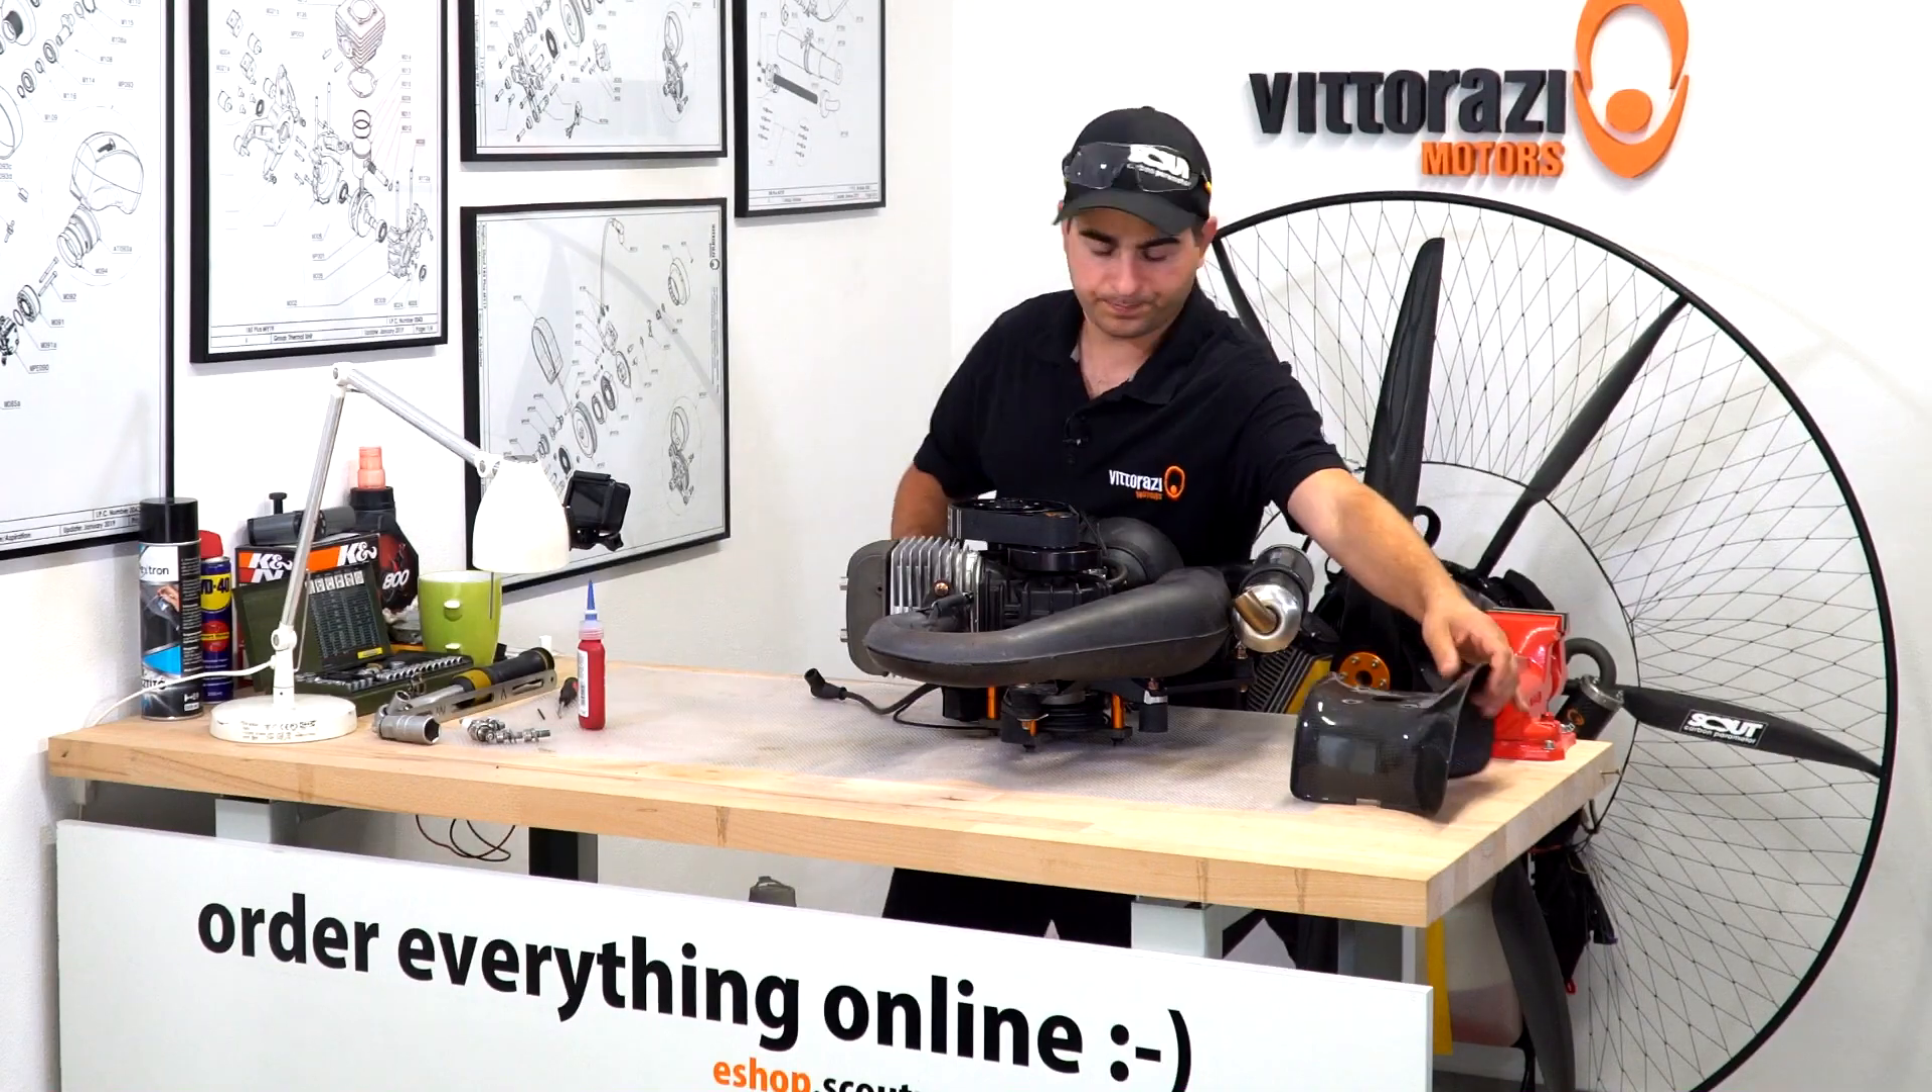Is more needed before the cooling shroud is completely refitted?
Yes.